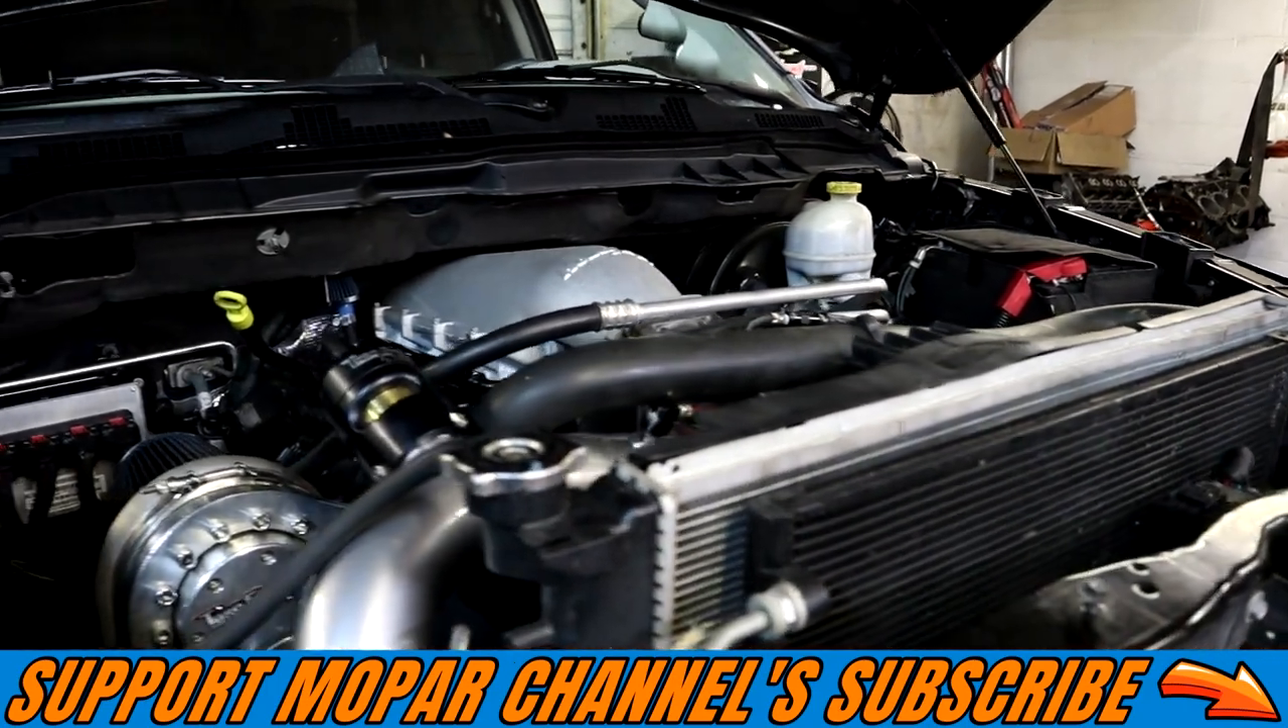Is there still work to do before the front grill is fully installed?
Yes.